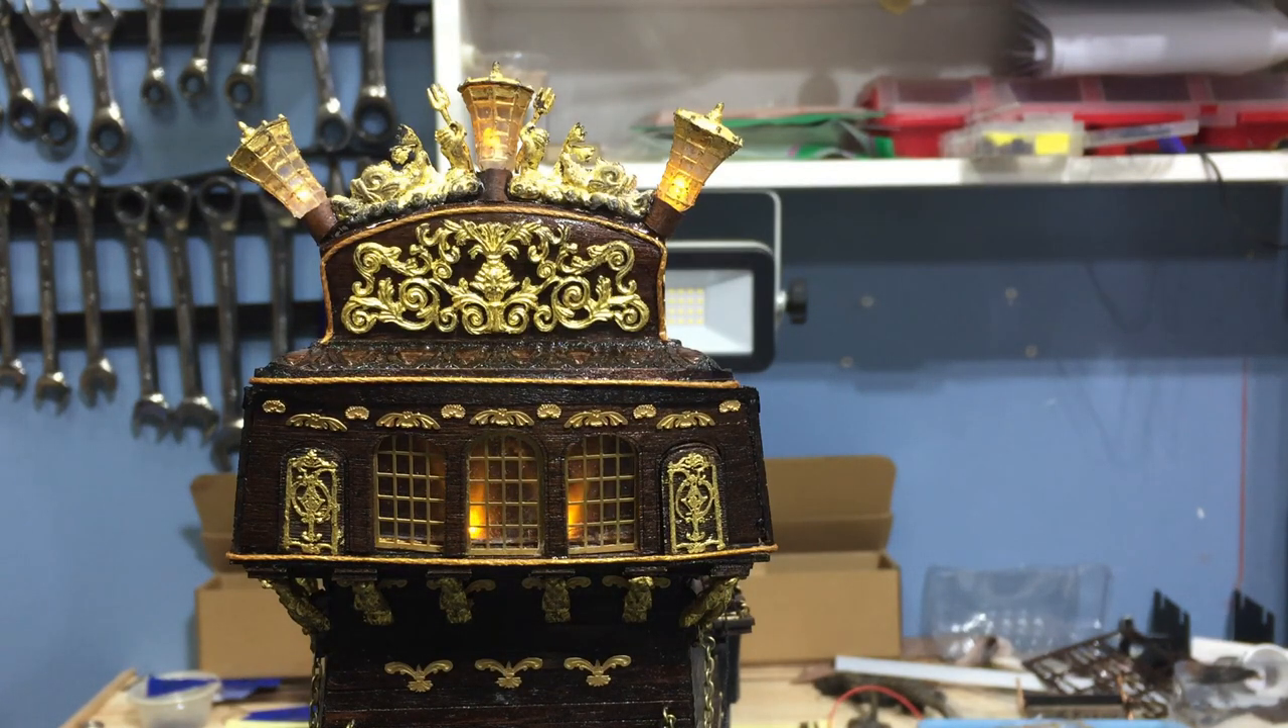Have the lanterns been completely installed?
Yes.